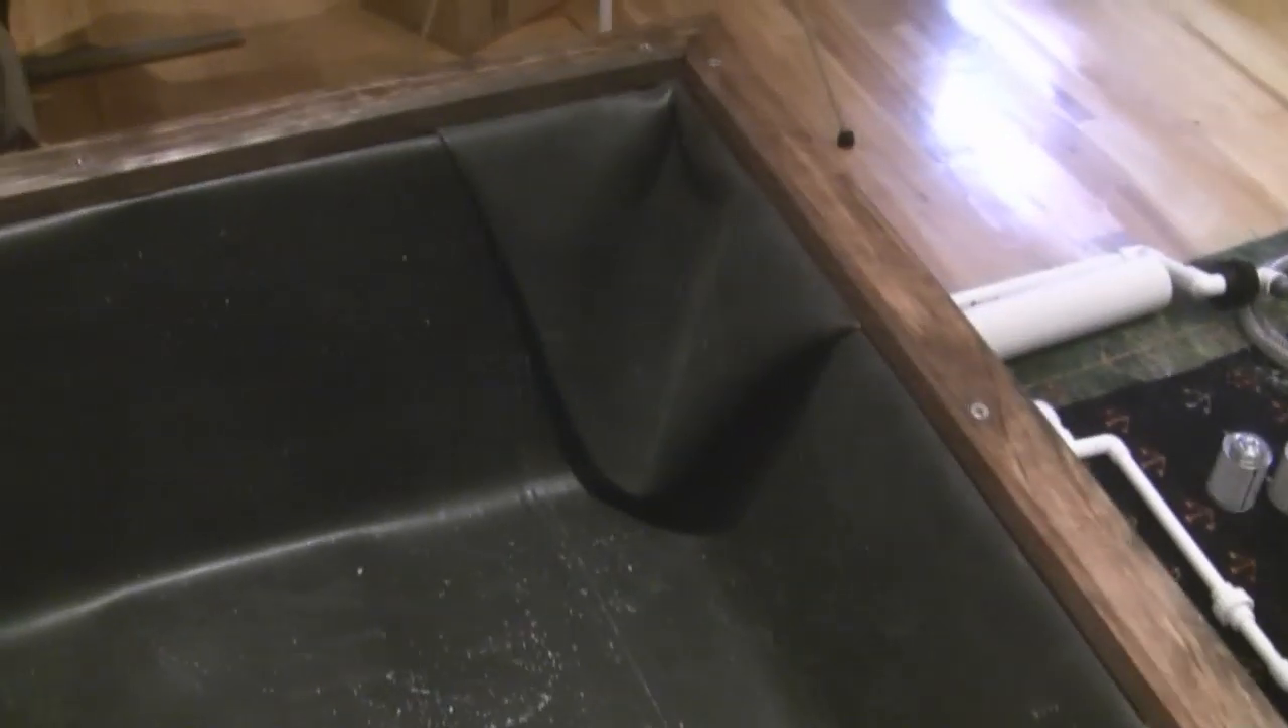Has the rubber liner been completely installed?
Yes.